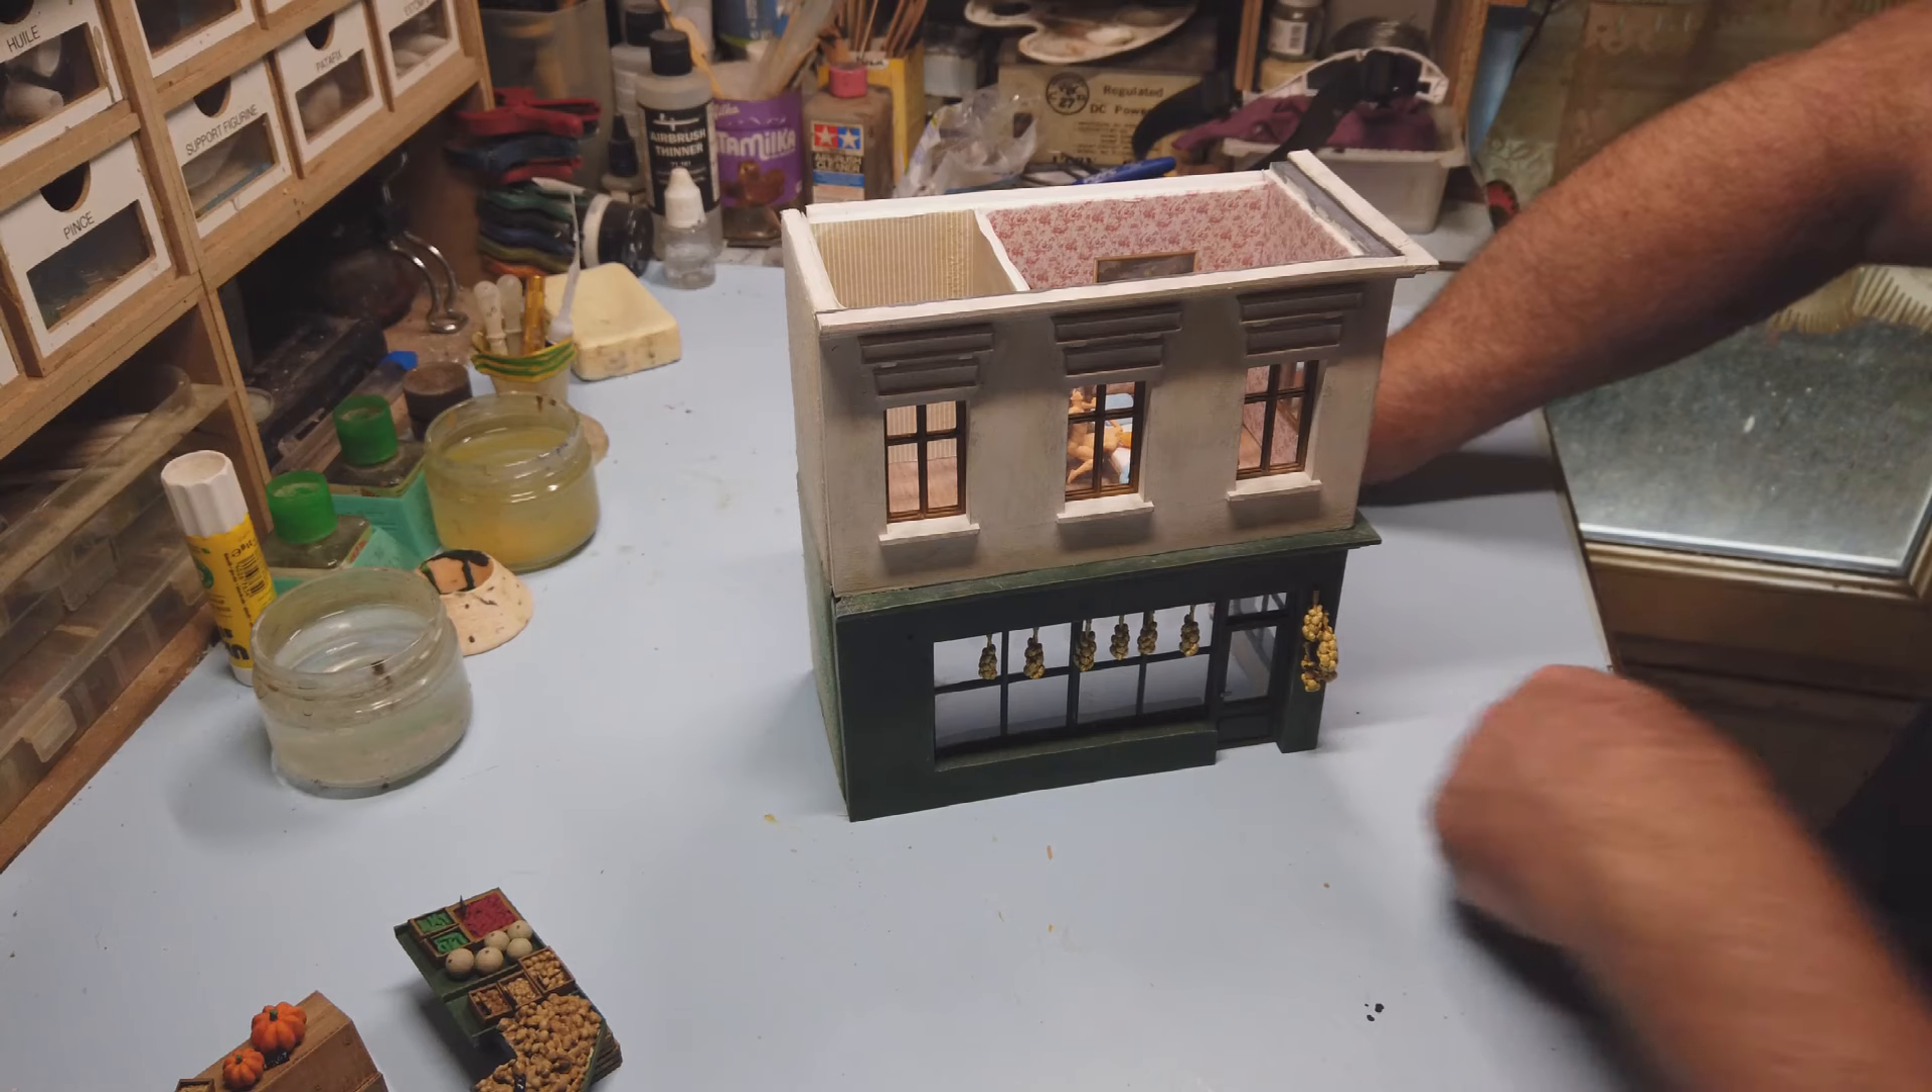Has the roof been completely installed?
No.